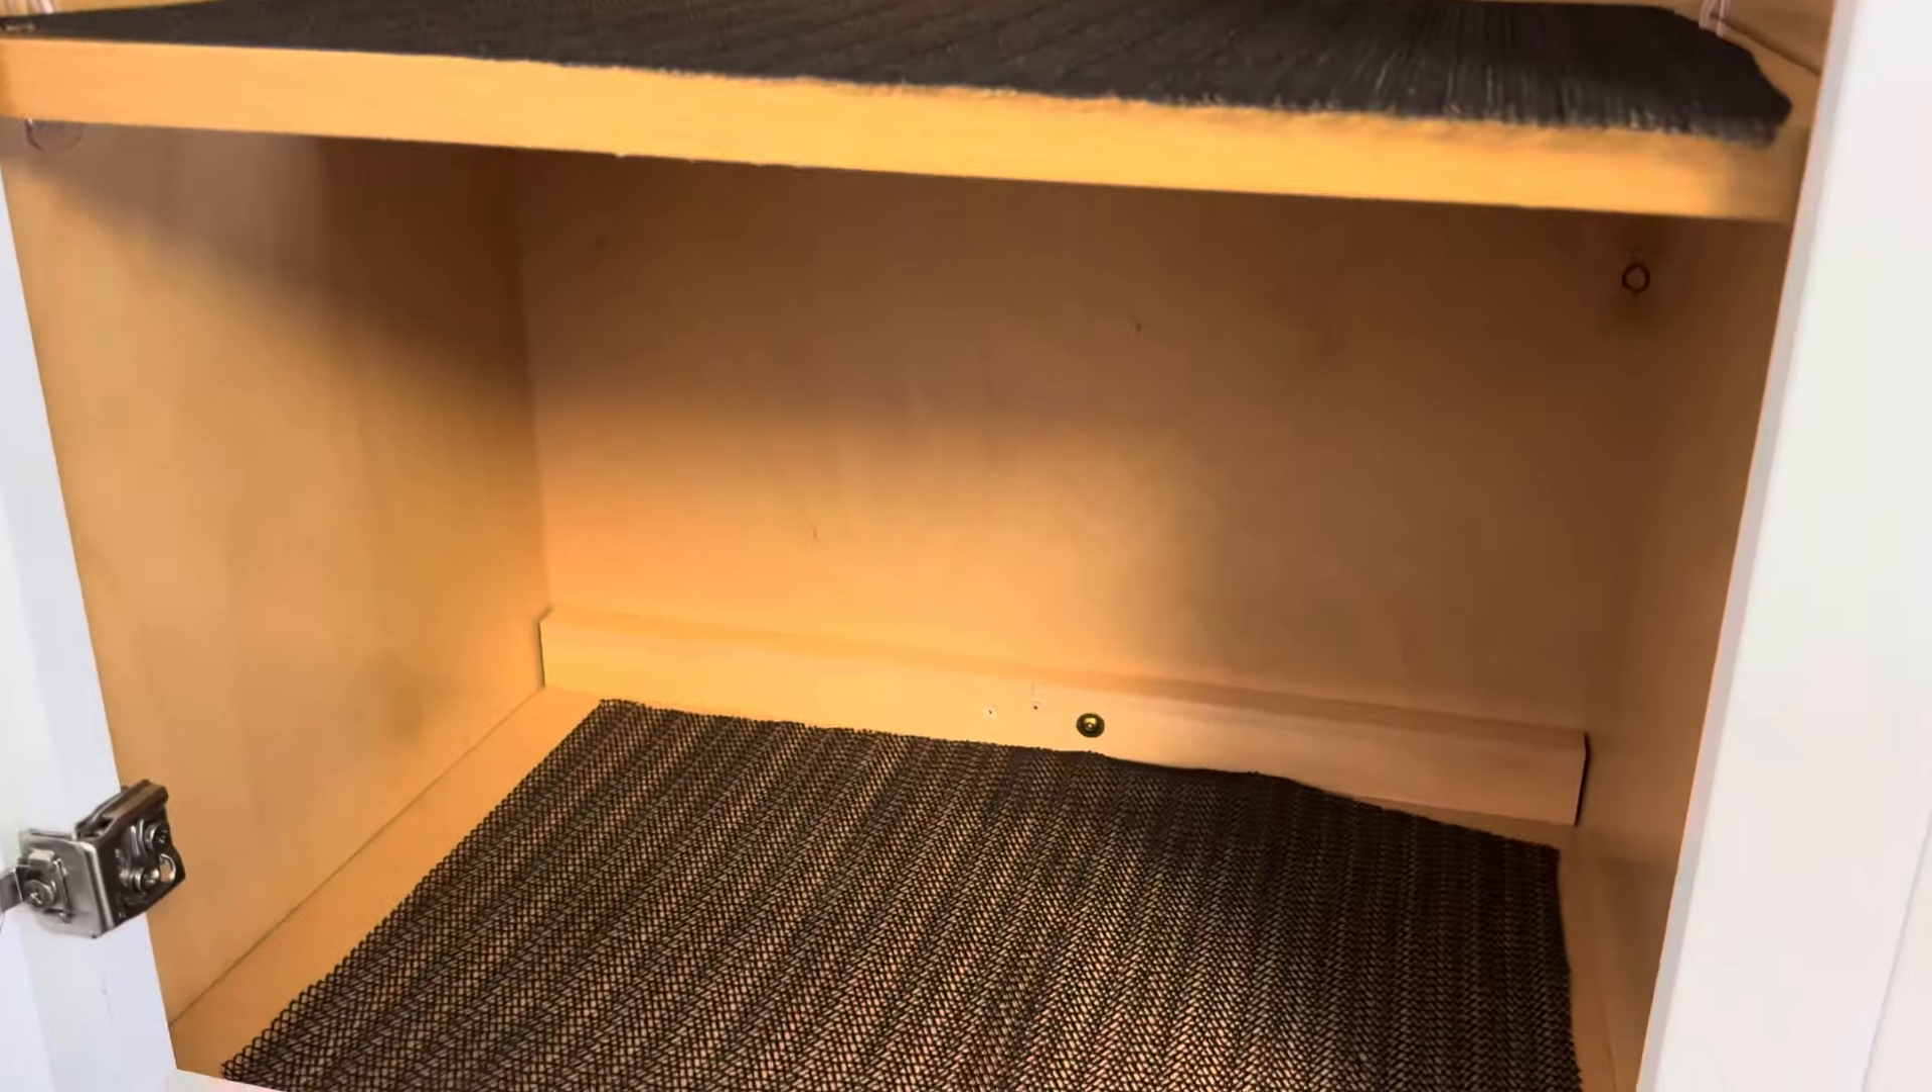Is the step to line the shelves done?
Yes.